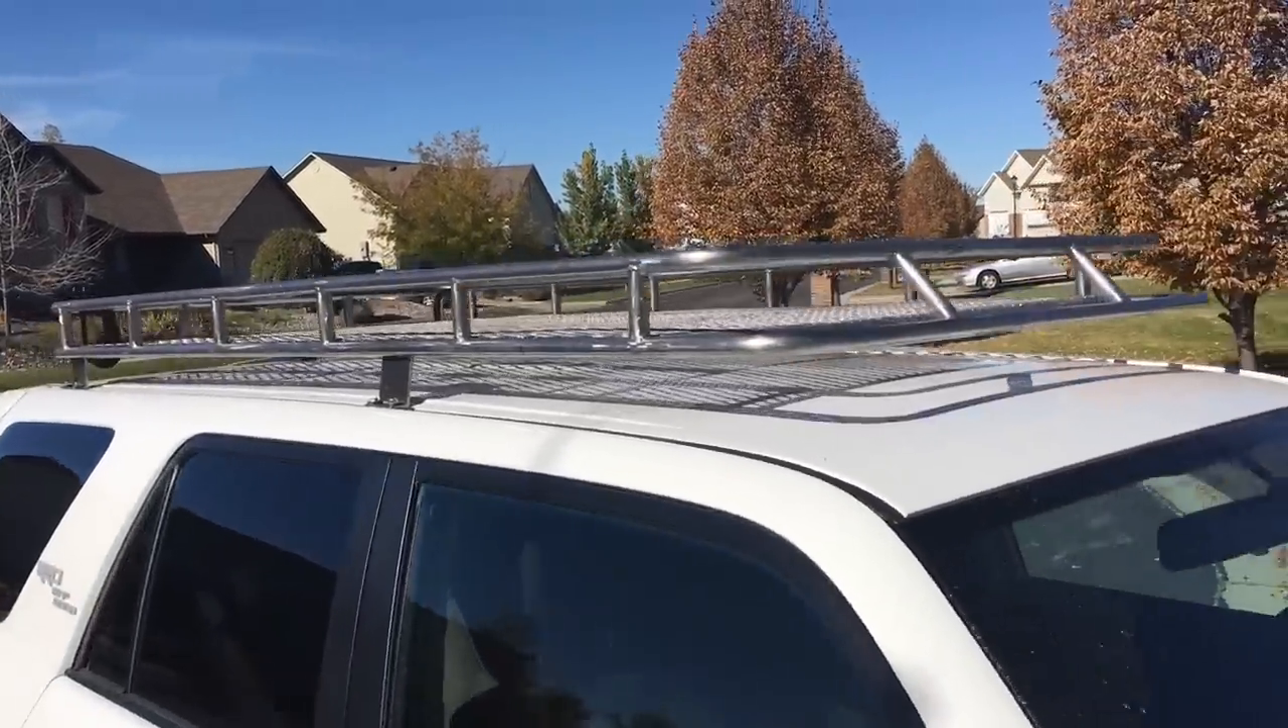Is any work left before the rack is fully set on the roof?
No.